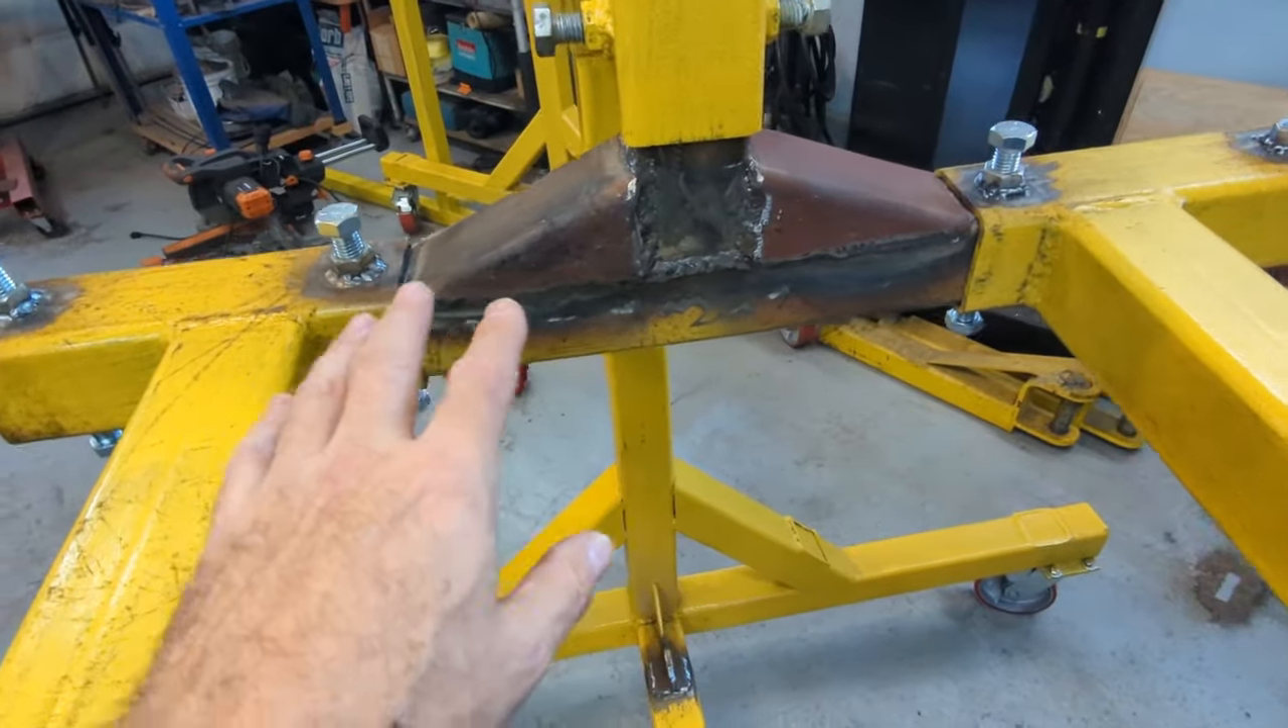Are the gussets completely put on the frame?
Yes.